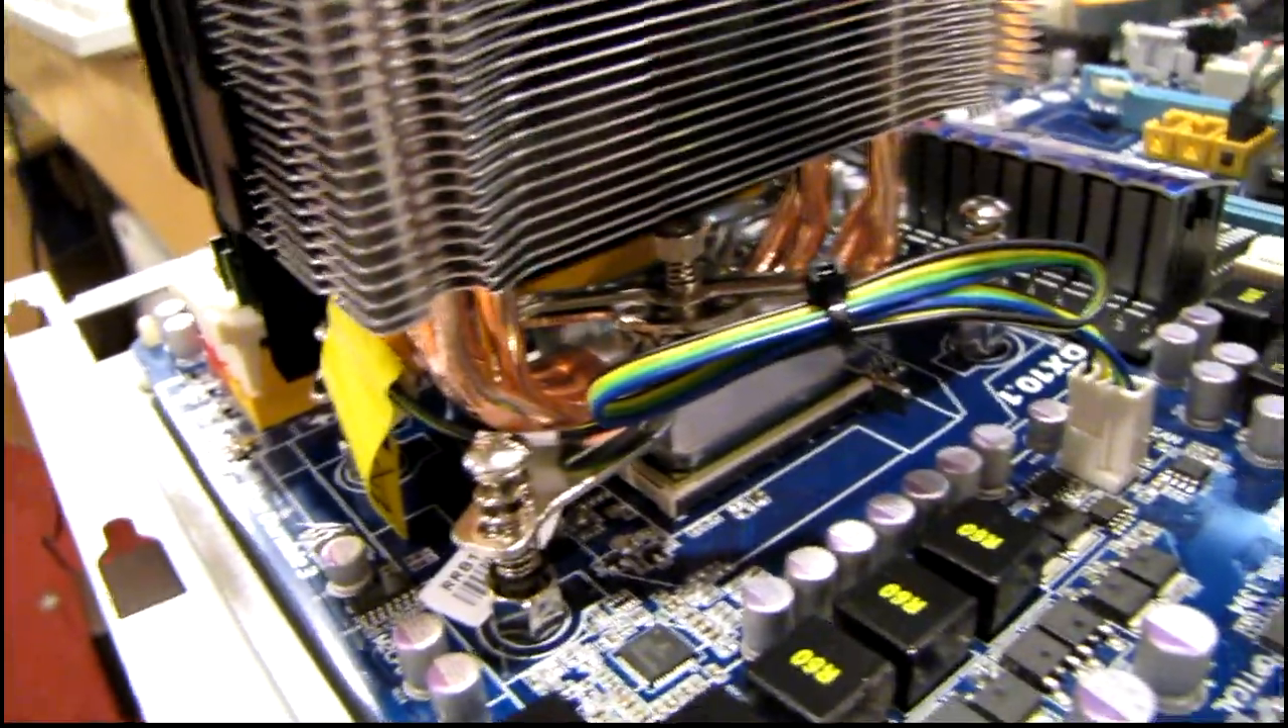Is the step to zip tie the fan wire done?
Yes.